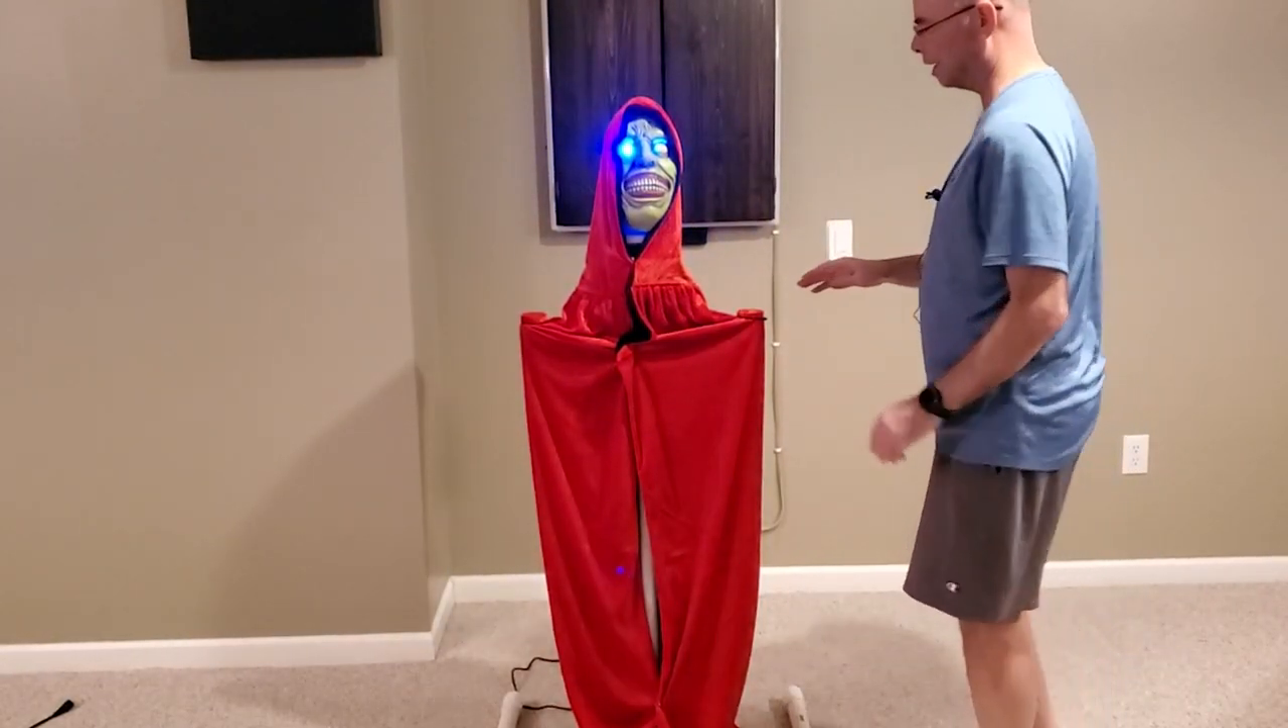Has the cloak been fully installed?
Yes.